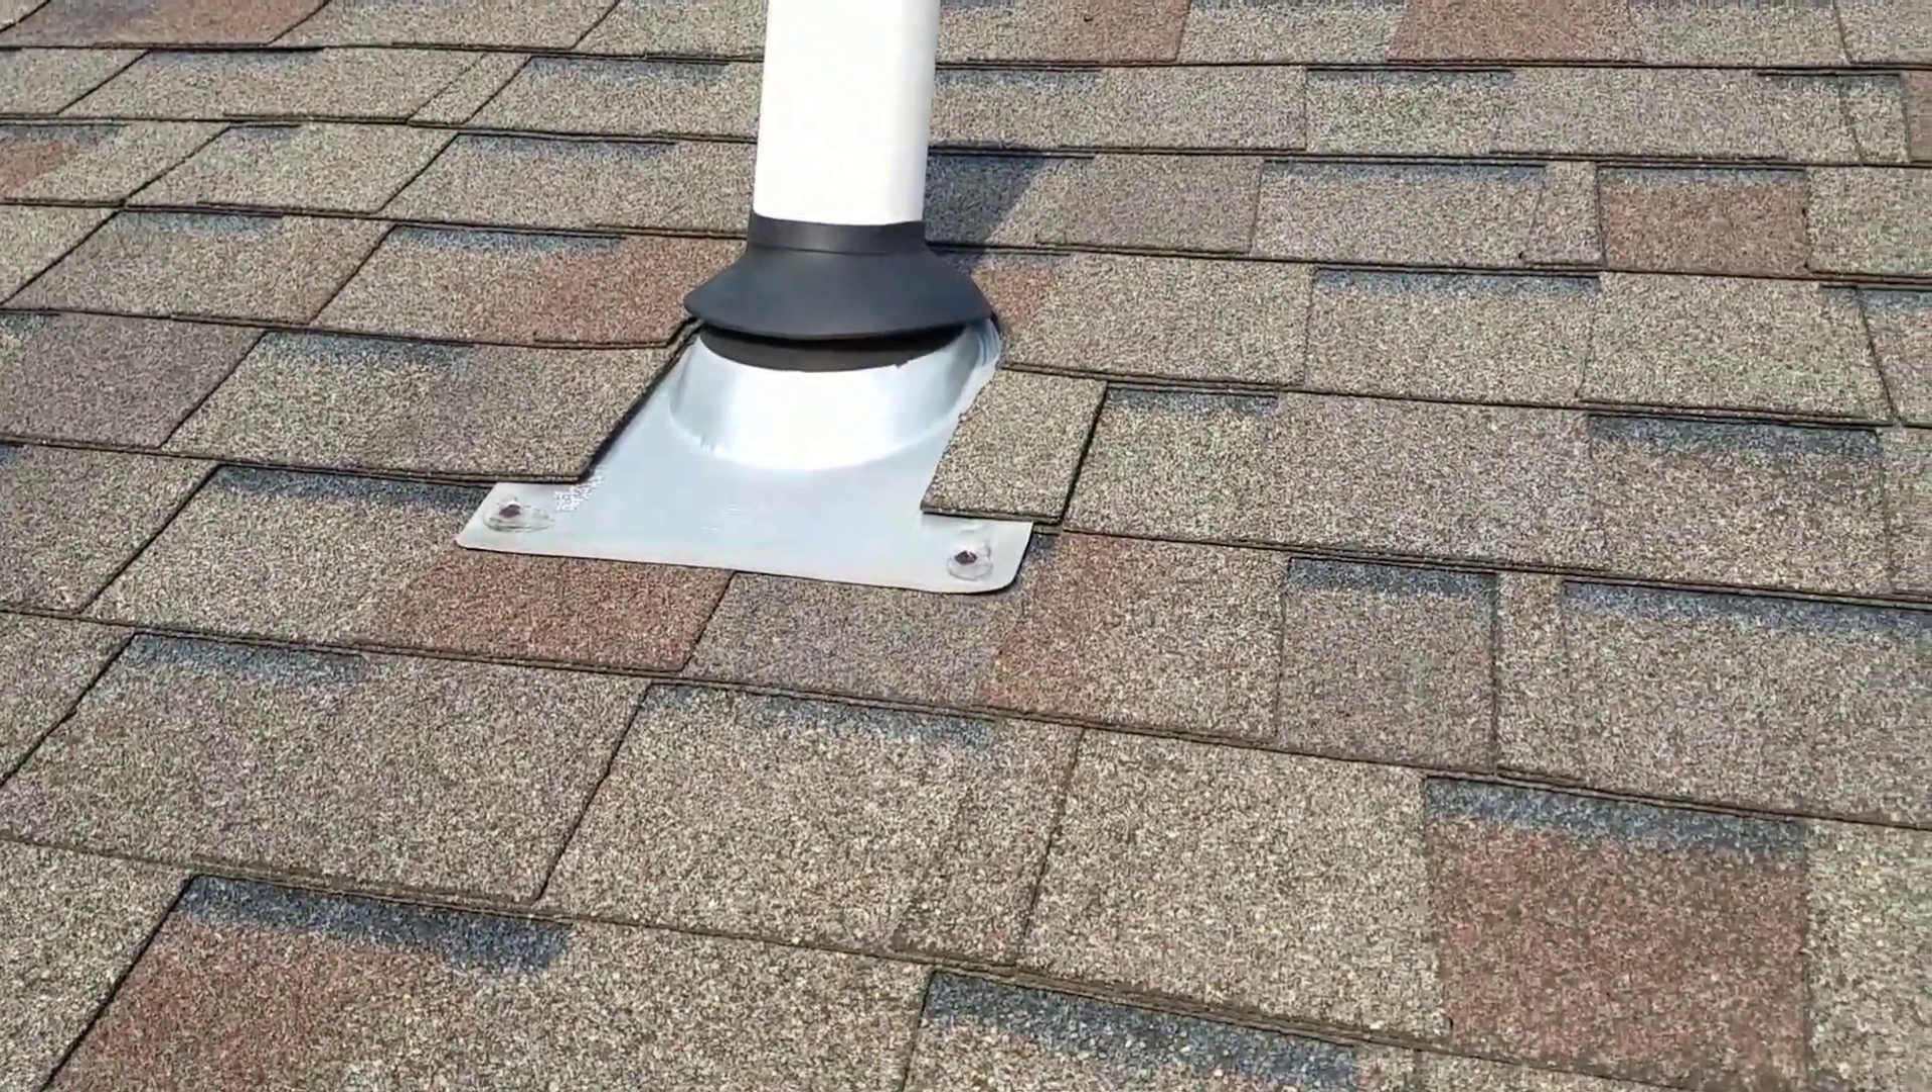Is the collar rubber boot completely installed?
Yes.